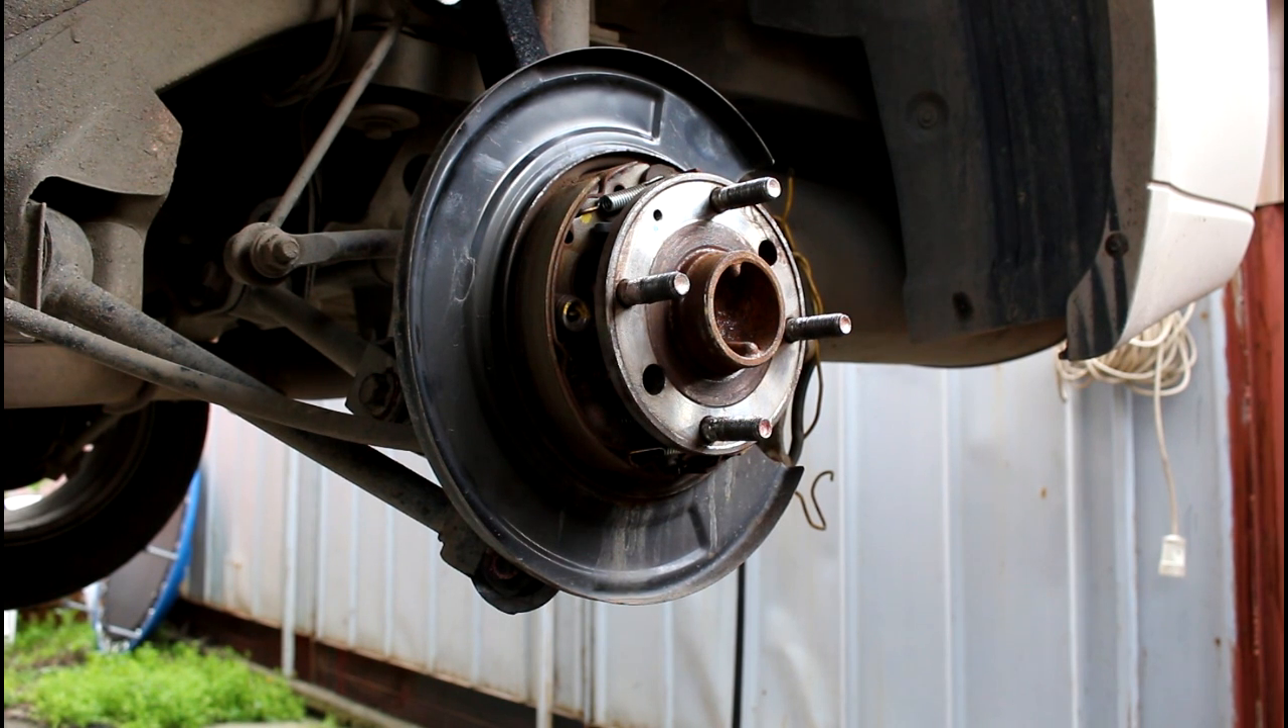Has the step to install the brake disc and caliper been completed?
No.